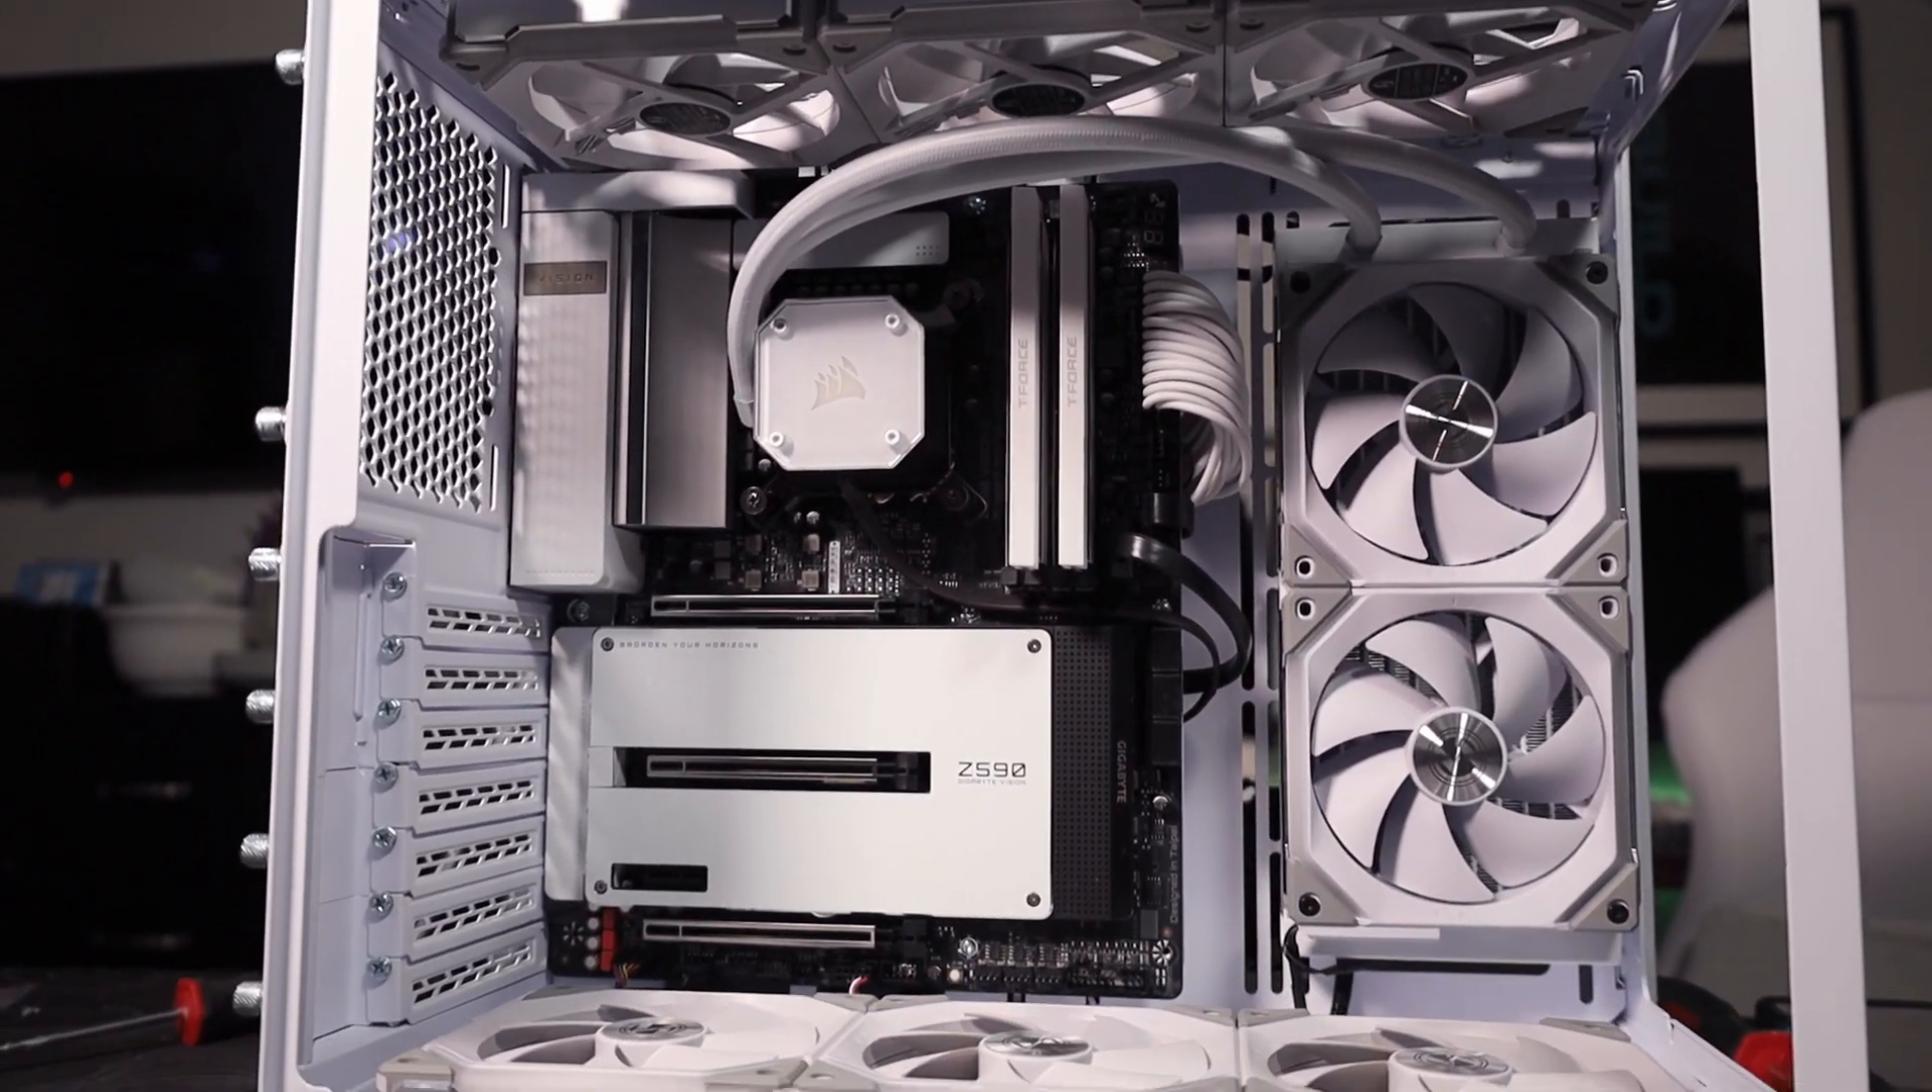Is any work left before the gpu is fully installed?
Yes.